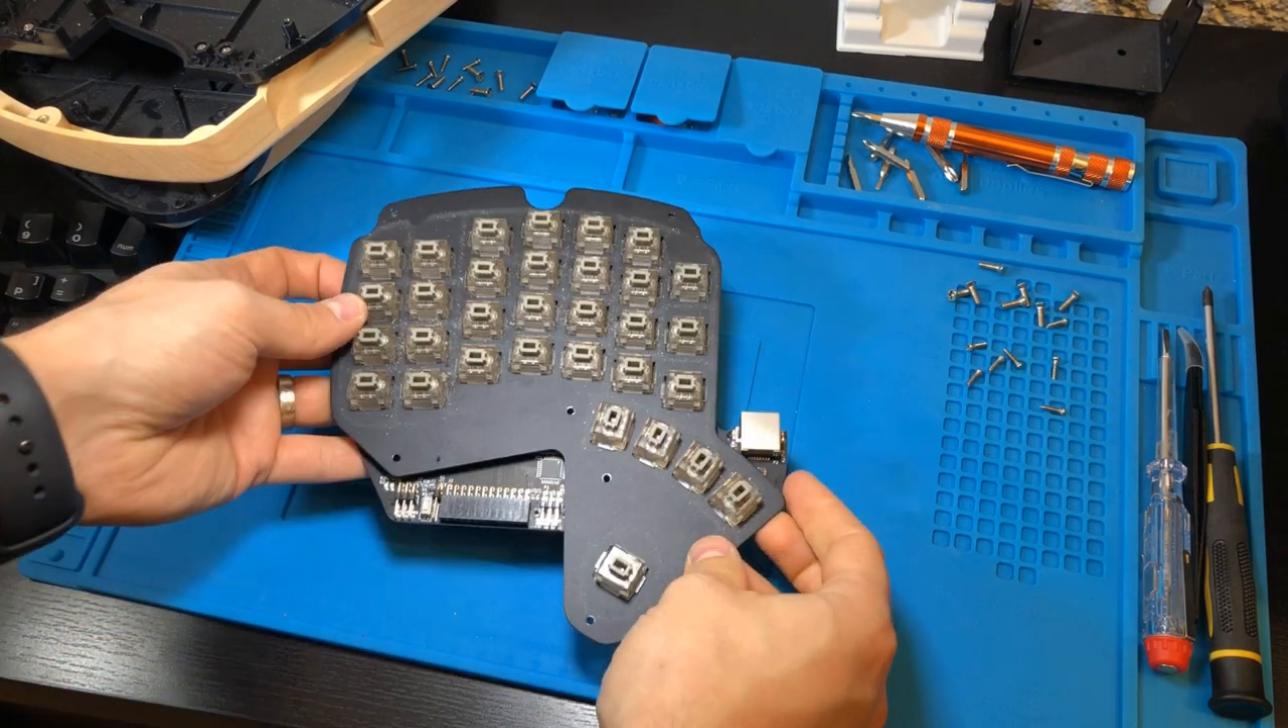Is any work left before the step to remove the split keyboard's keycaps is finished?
No.